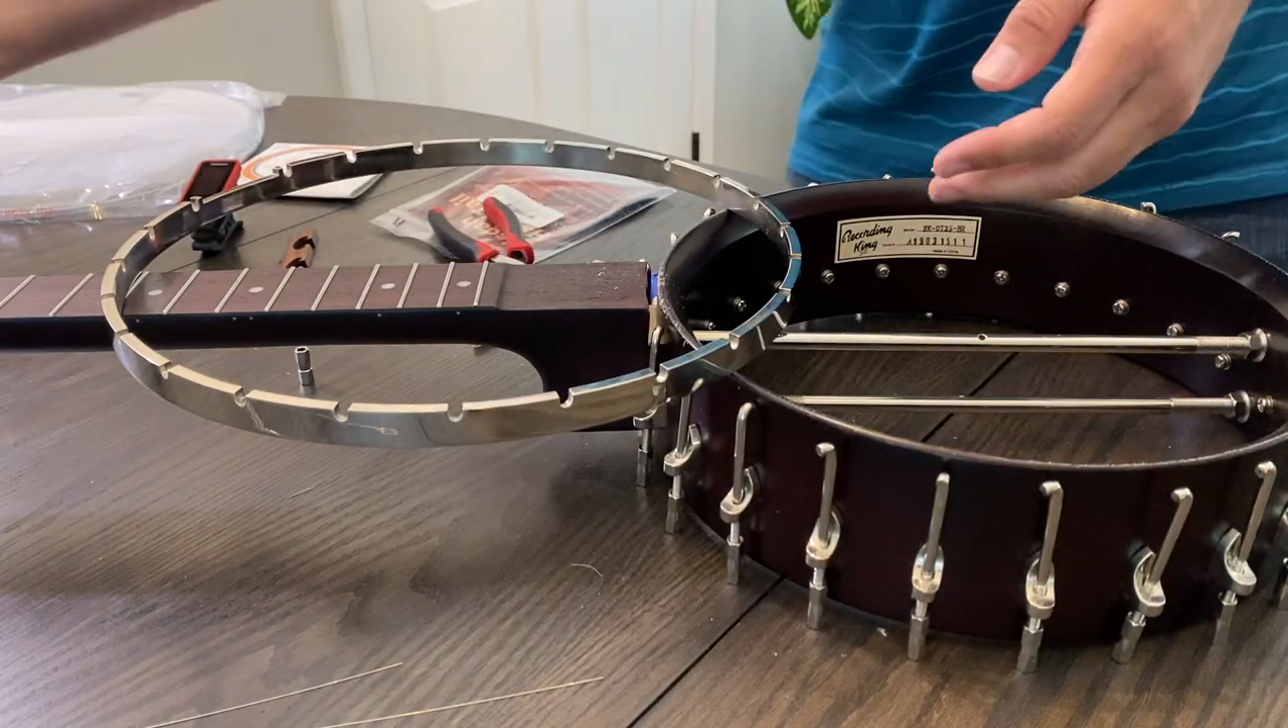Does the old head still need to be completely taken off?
No.